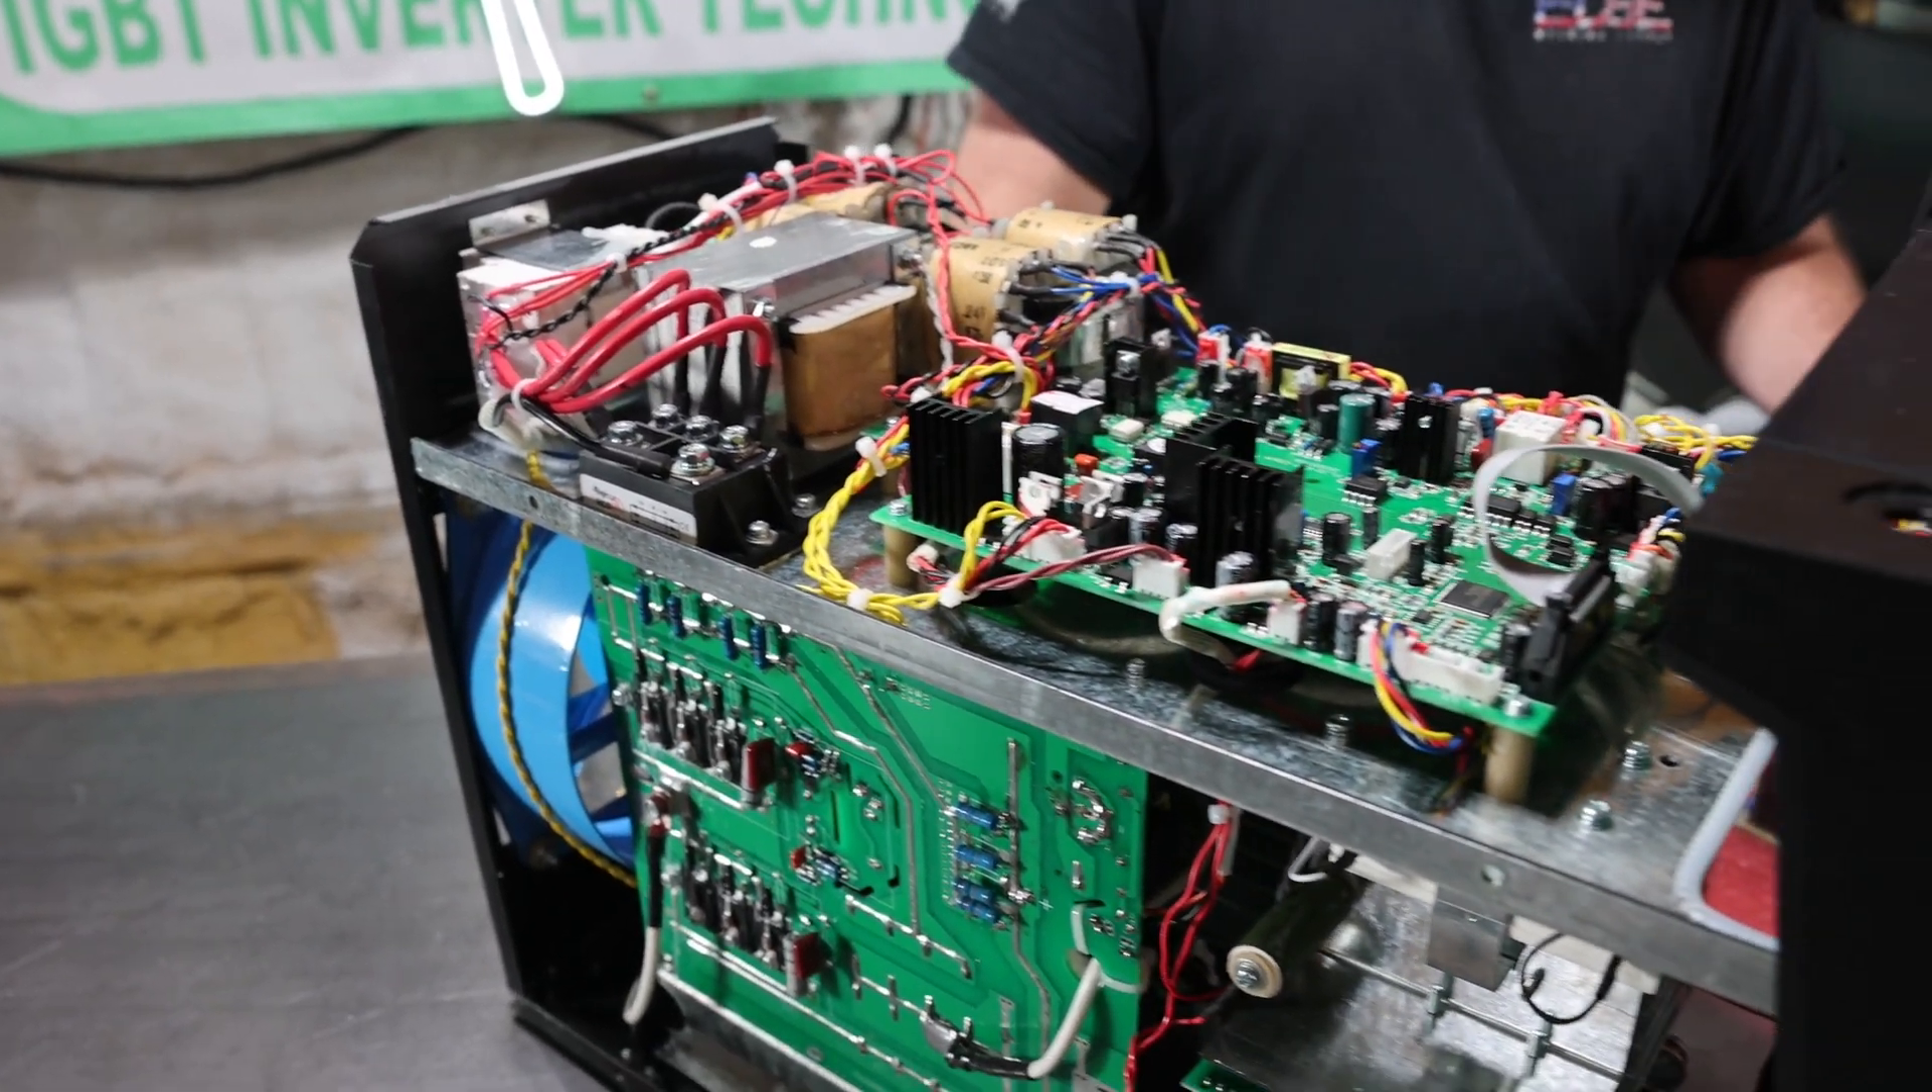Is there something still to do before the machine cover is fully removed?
No.